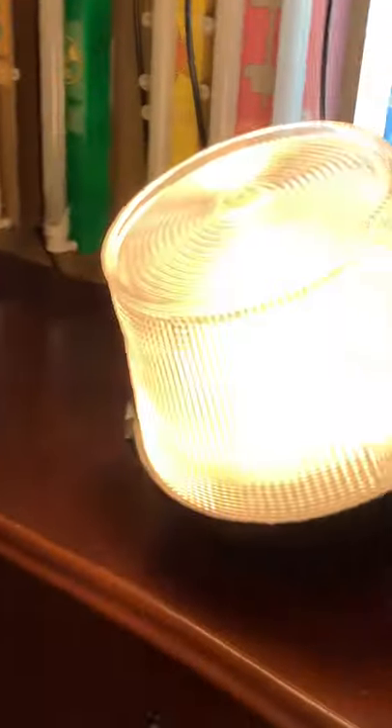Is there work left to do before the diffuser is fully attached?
No.